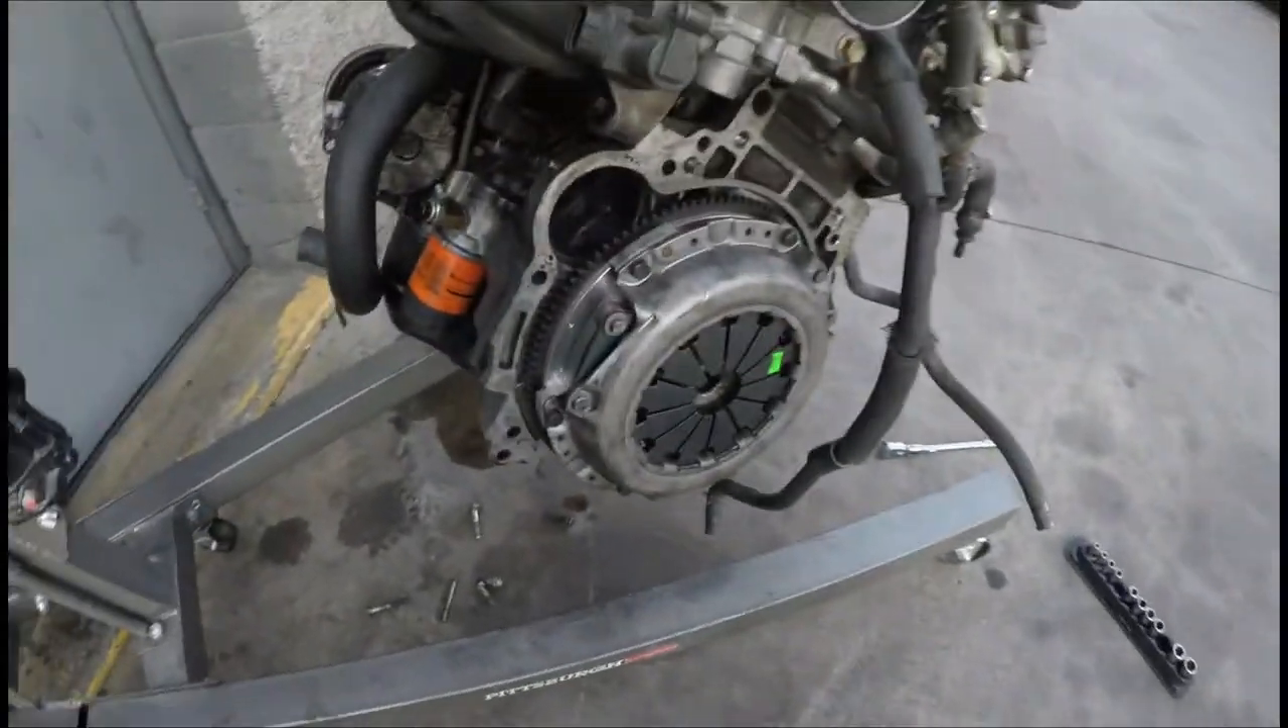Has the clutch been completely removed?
No.